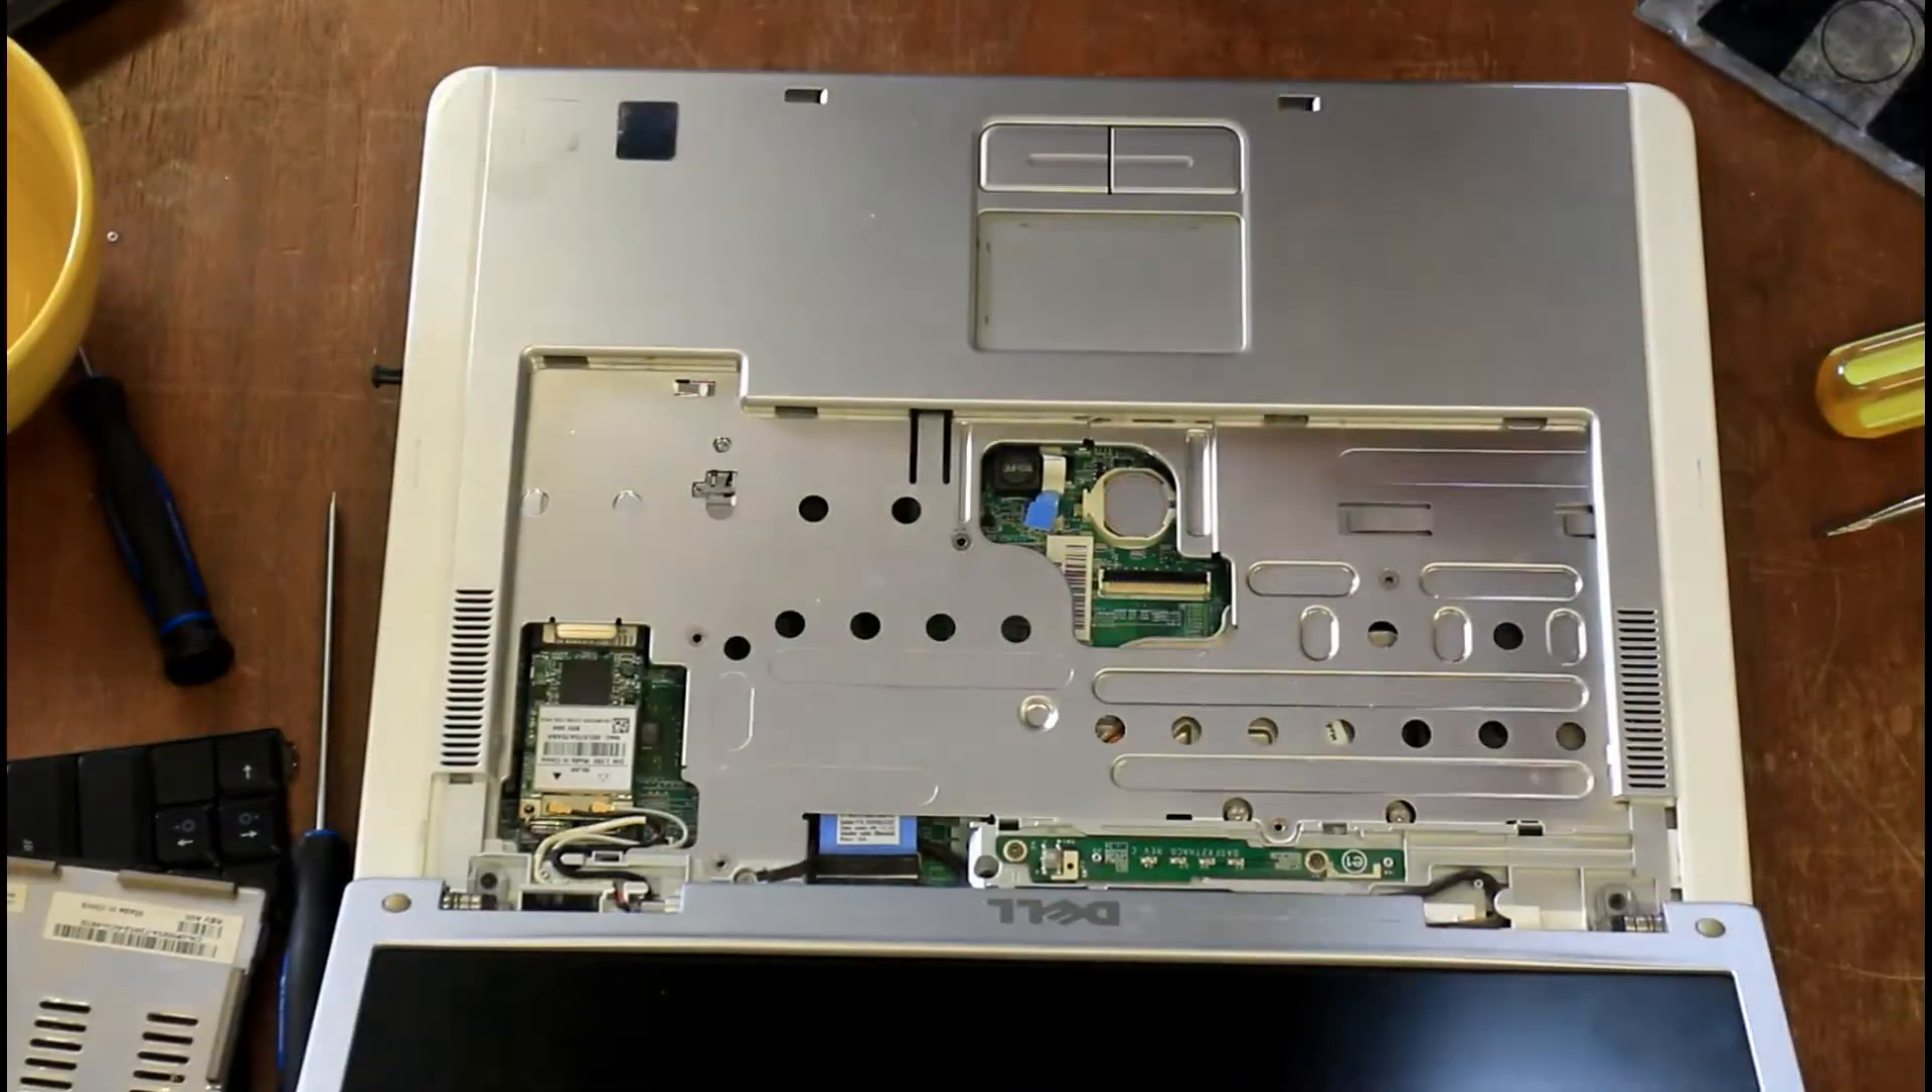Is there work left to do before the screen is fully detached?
Yes.